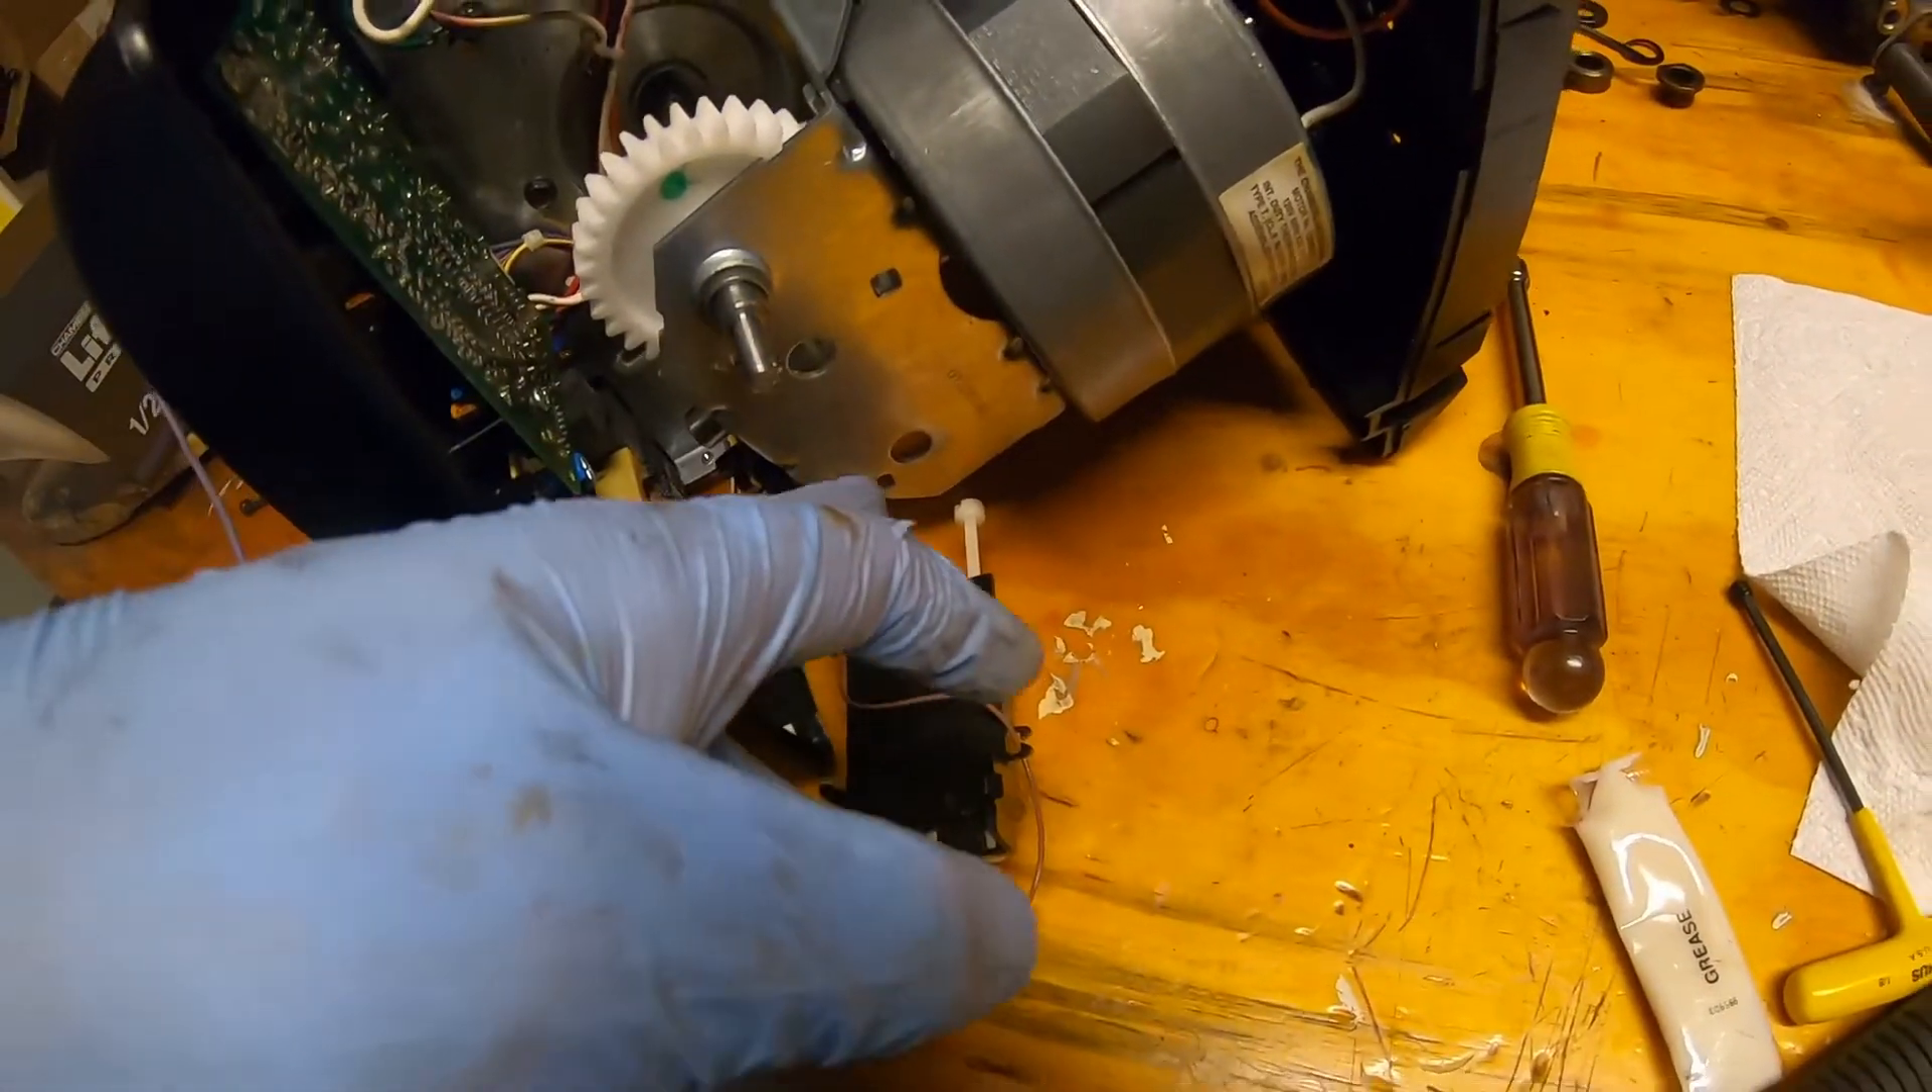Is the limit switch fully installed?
No.